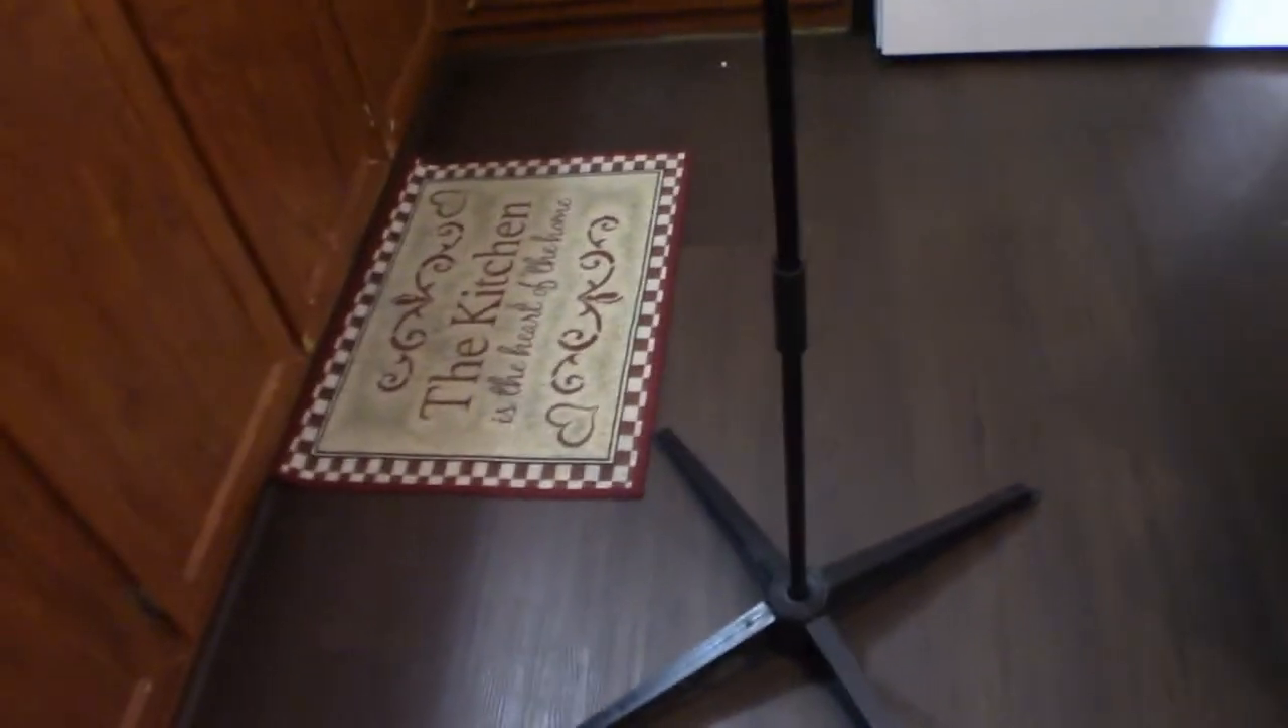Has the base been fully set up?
Yes.